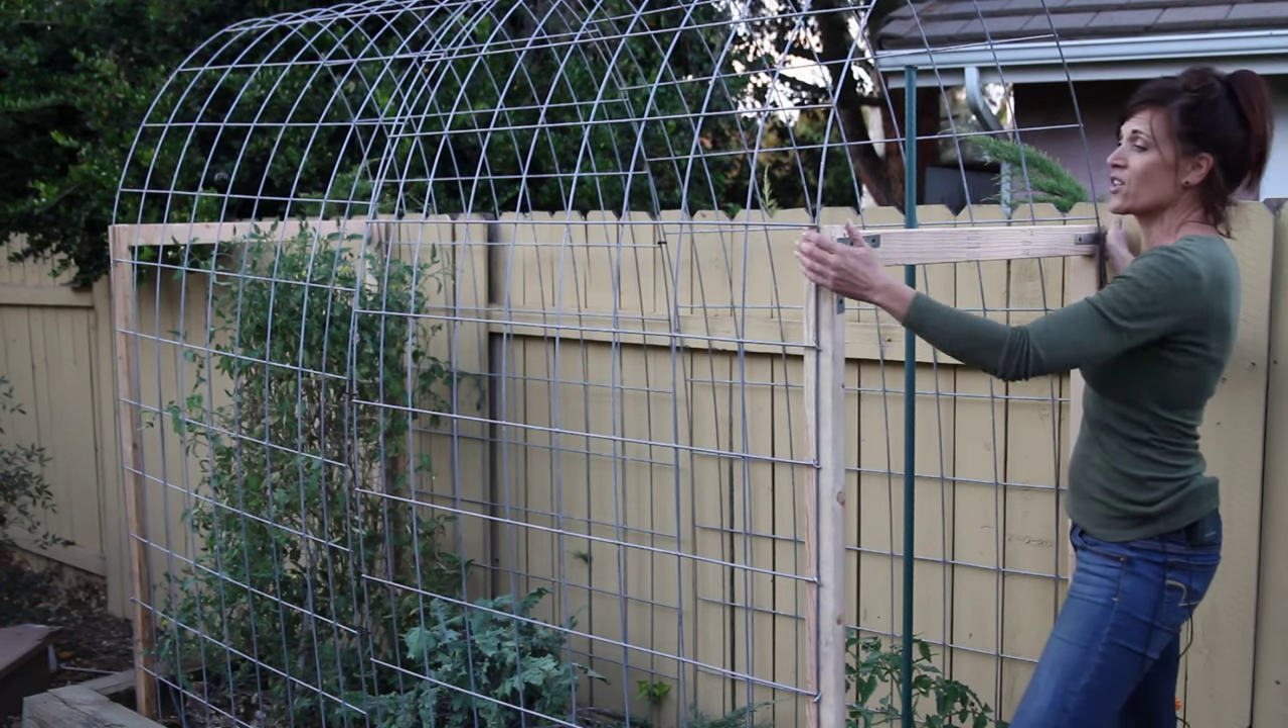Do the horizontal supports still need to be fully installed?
No.